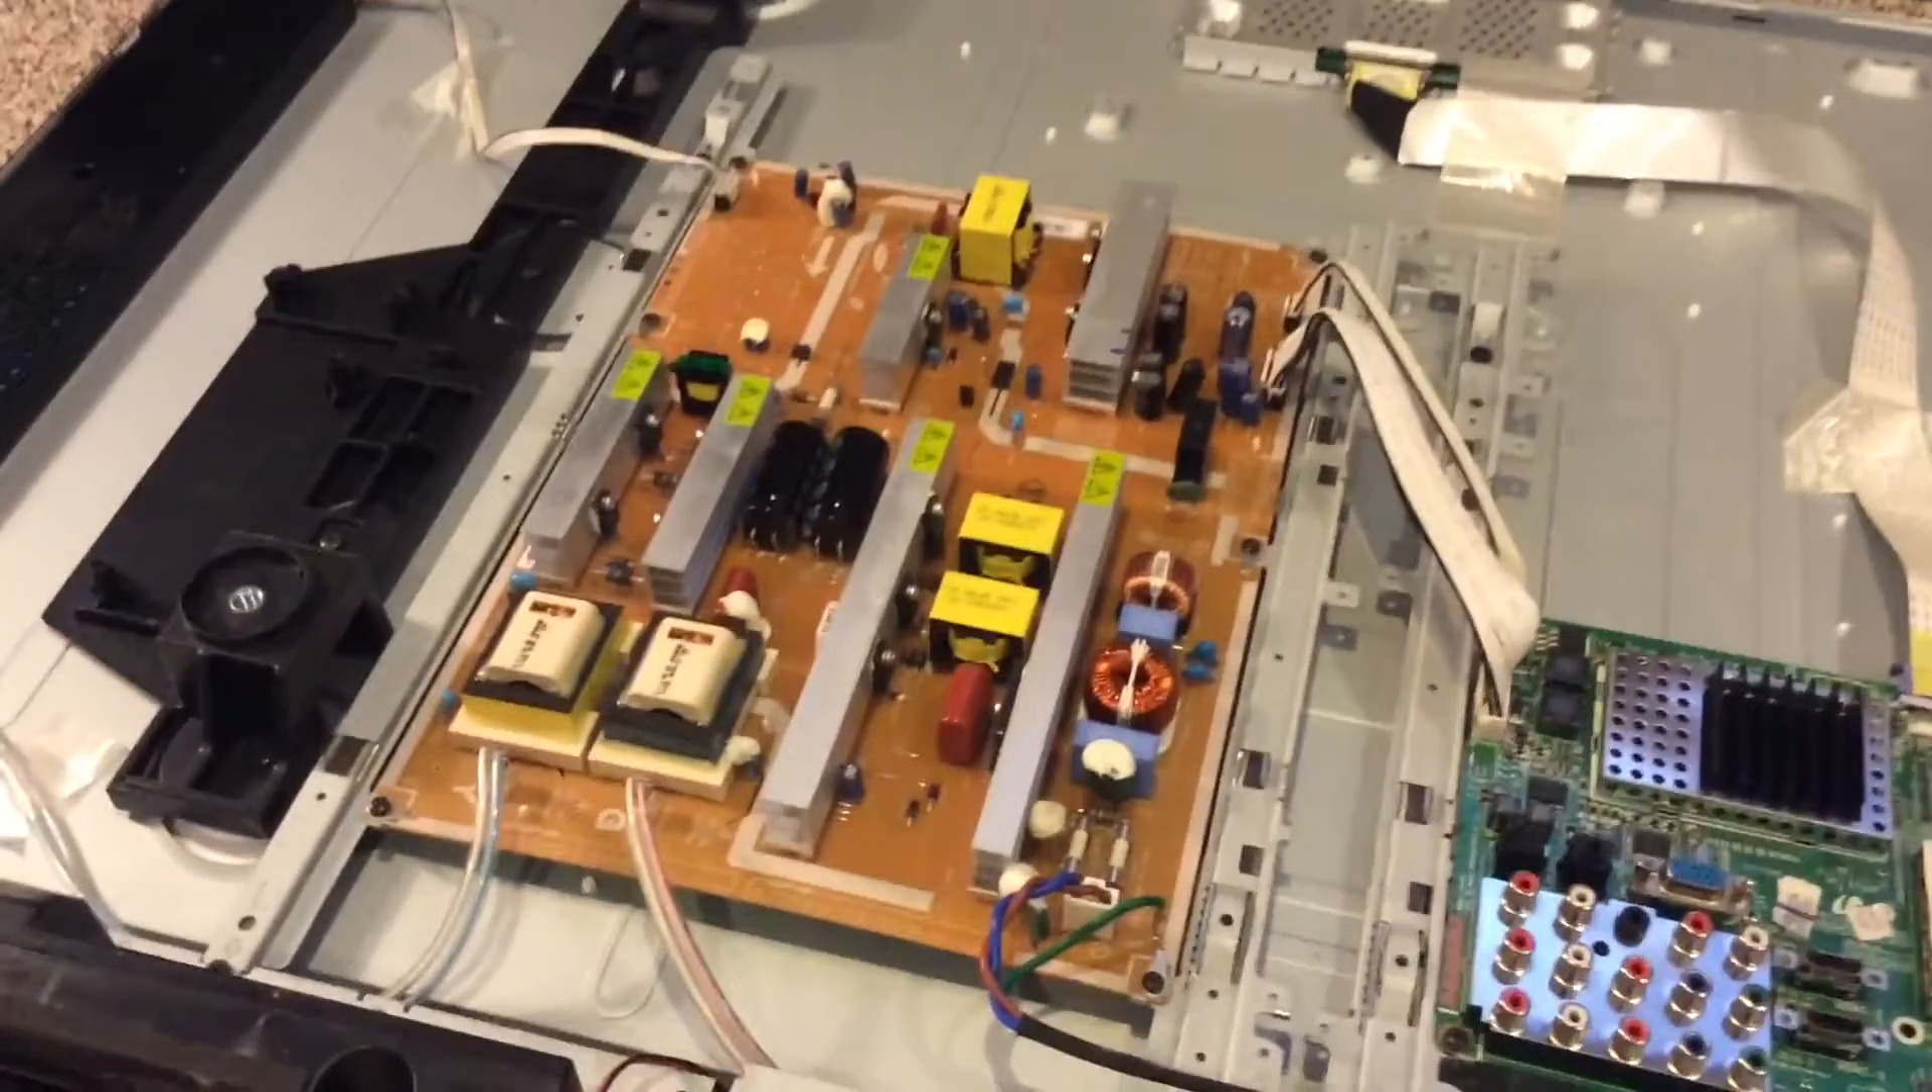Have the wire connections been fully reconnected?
Yes.